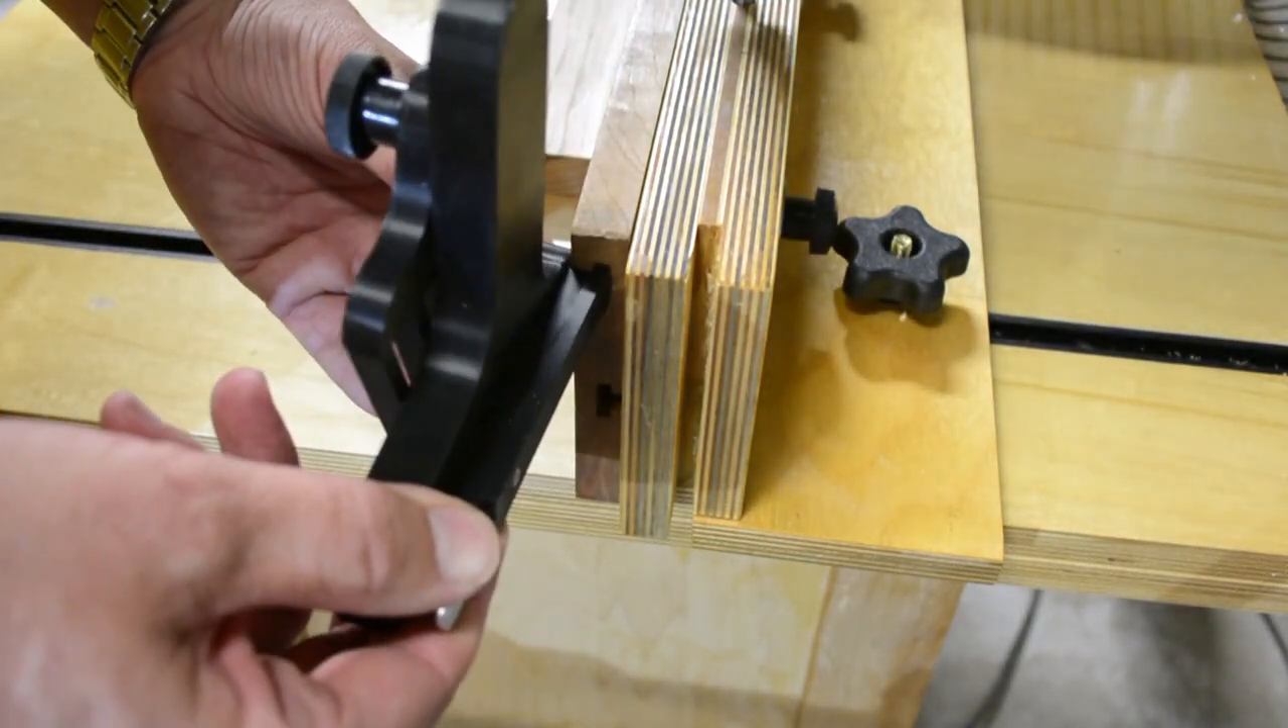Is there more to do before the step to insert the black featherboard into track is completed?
Yes.